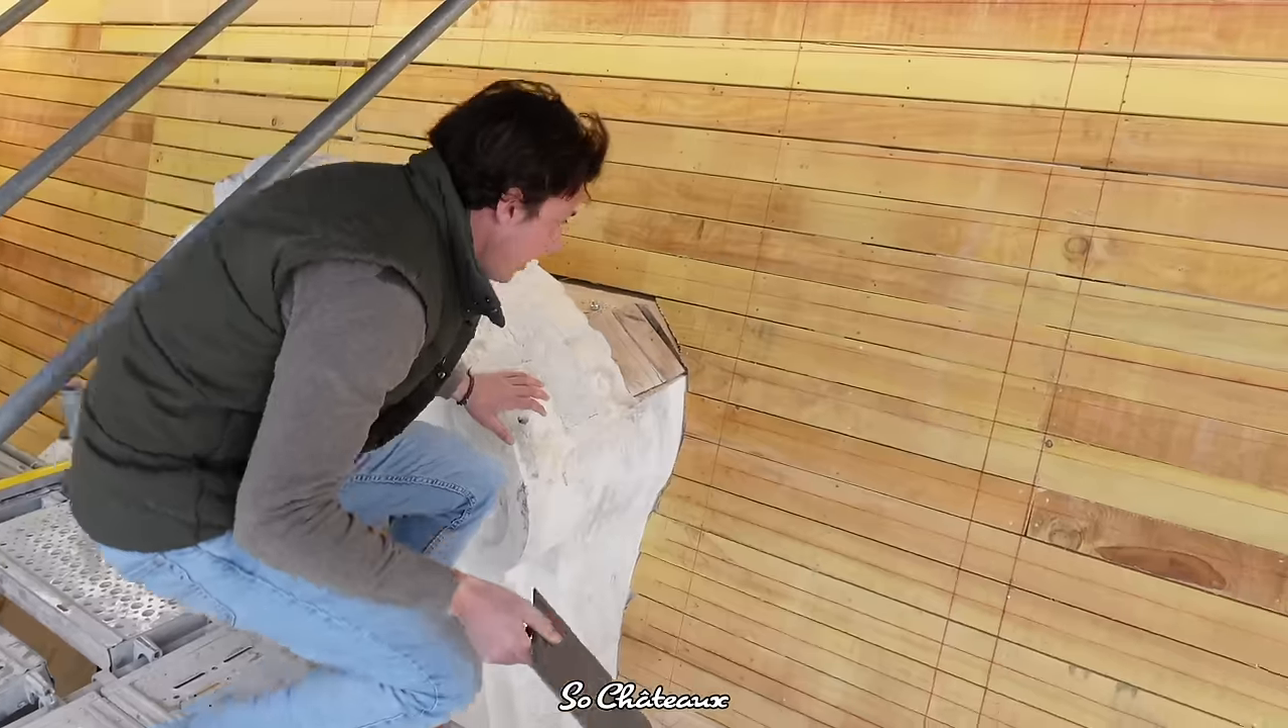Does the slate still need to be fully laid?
Yes.